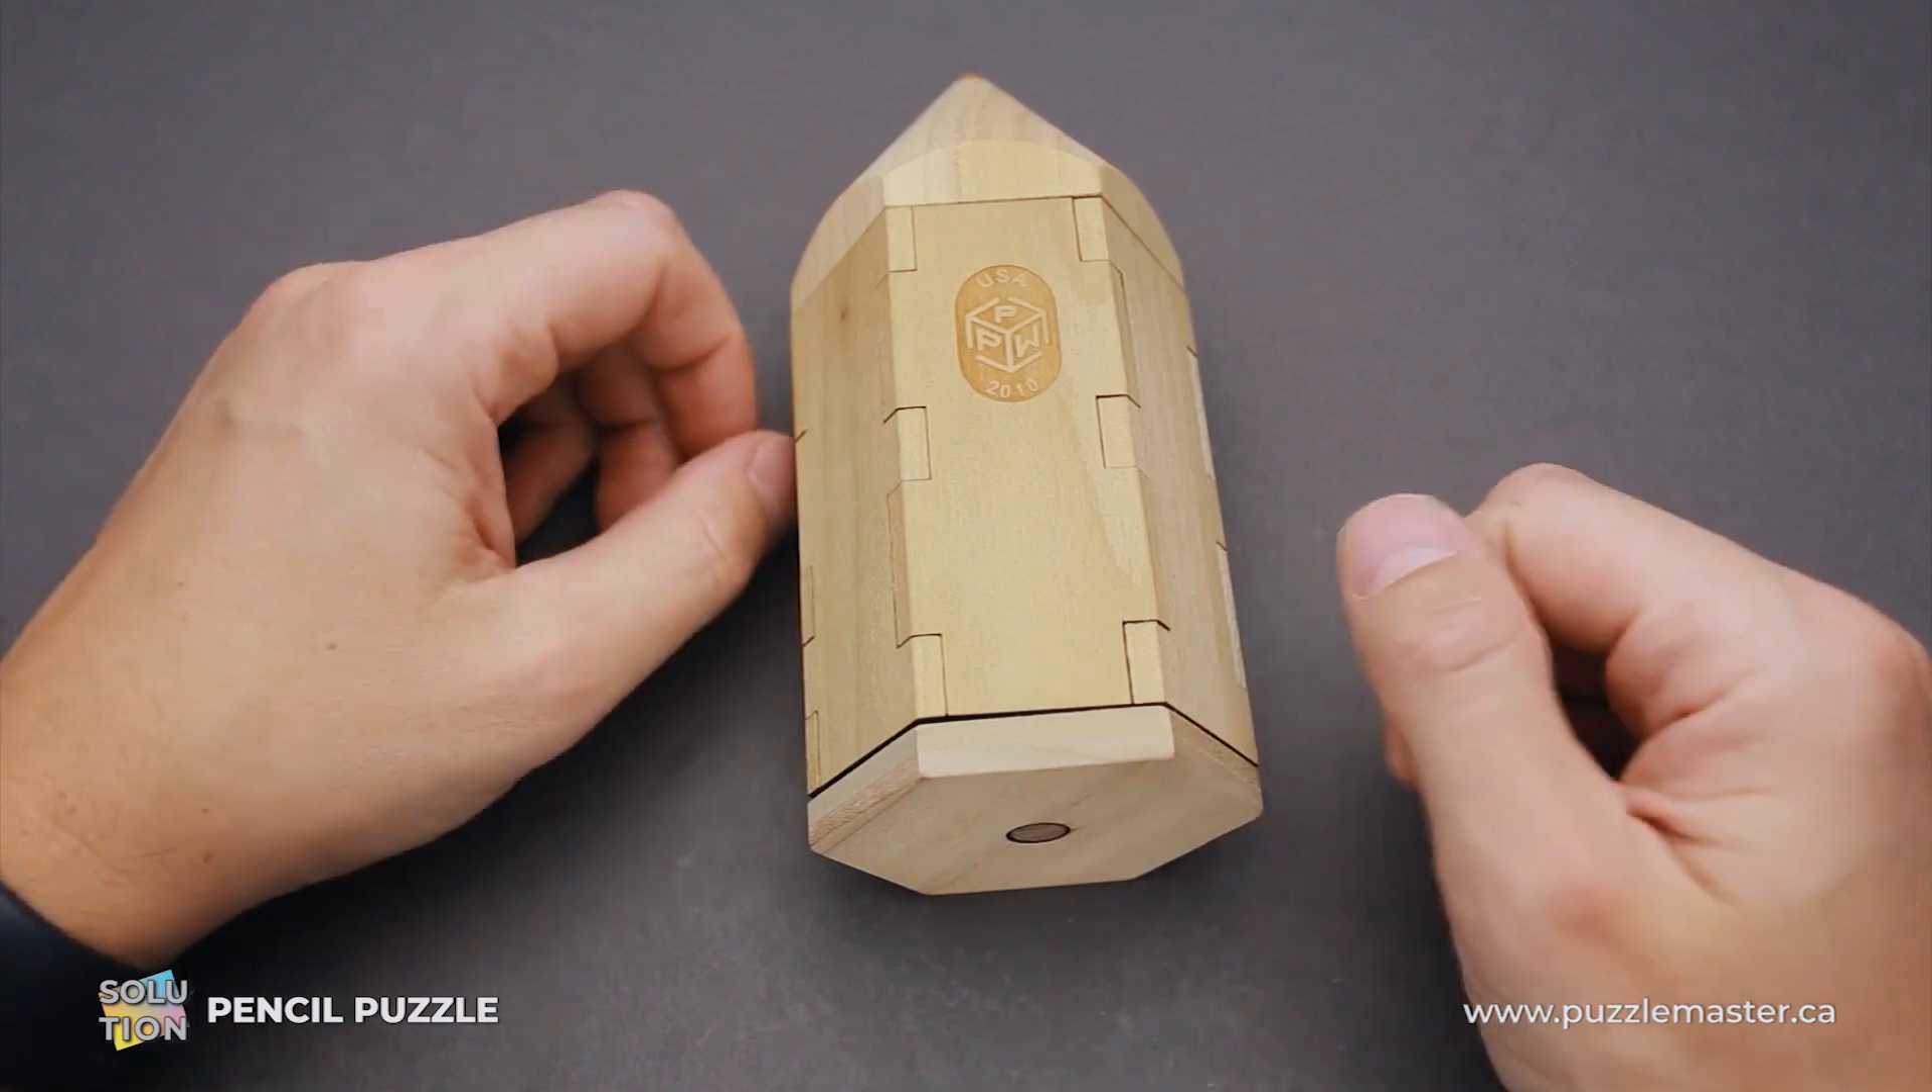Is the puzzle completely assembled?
Yes.